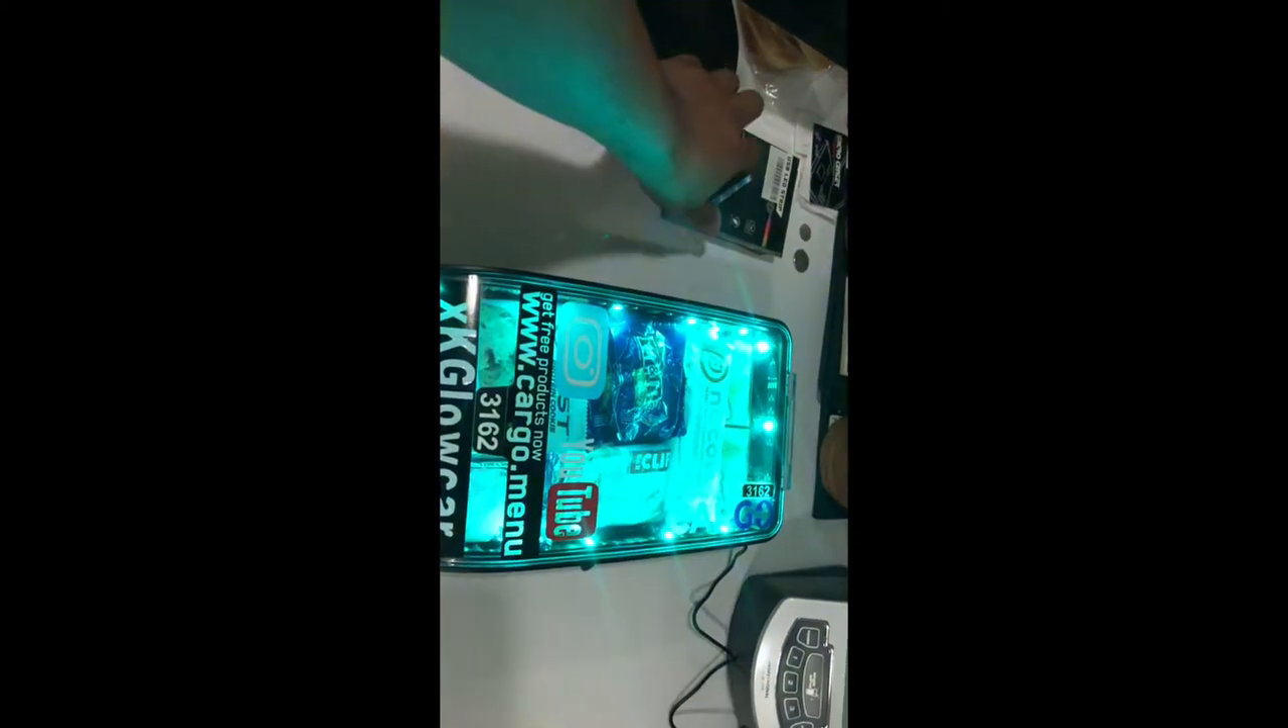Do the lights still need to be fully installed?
No.